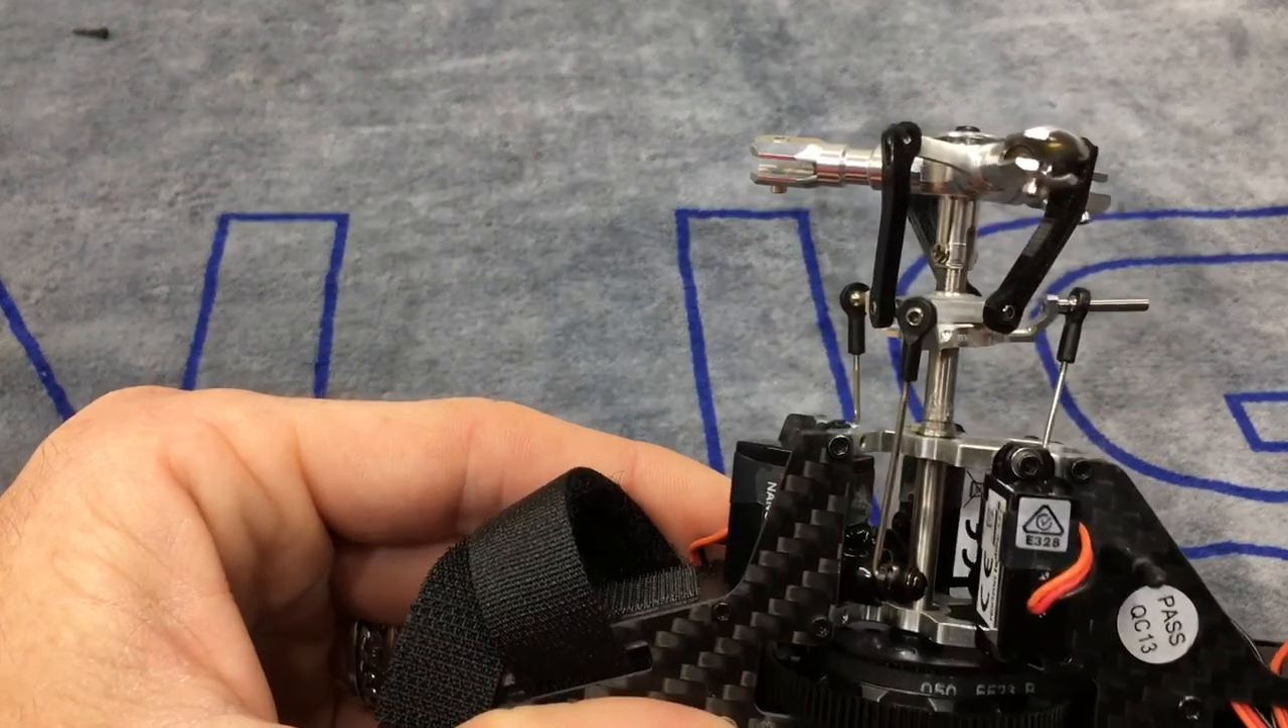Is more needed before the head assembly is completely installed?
No.